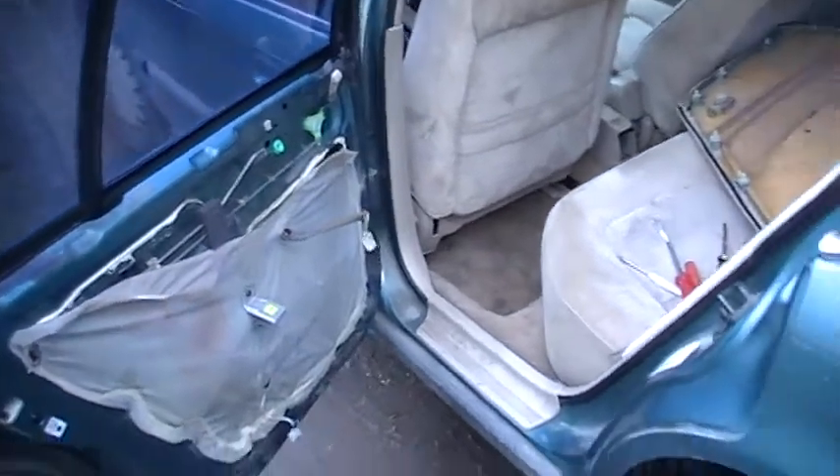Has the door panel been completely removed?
Yes.